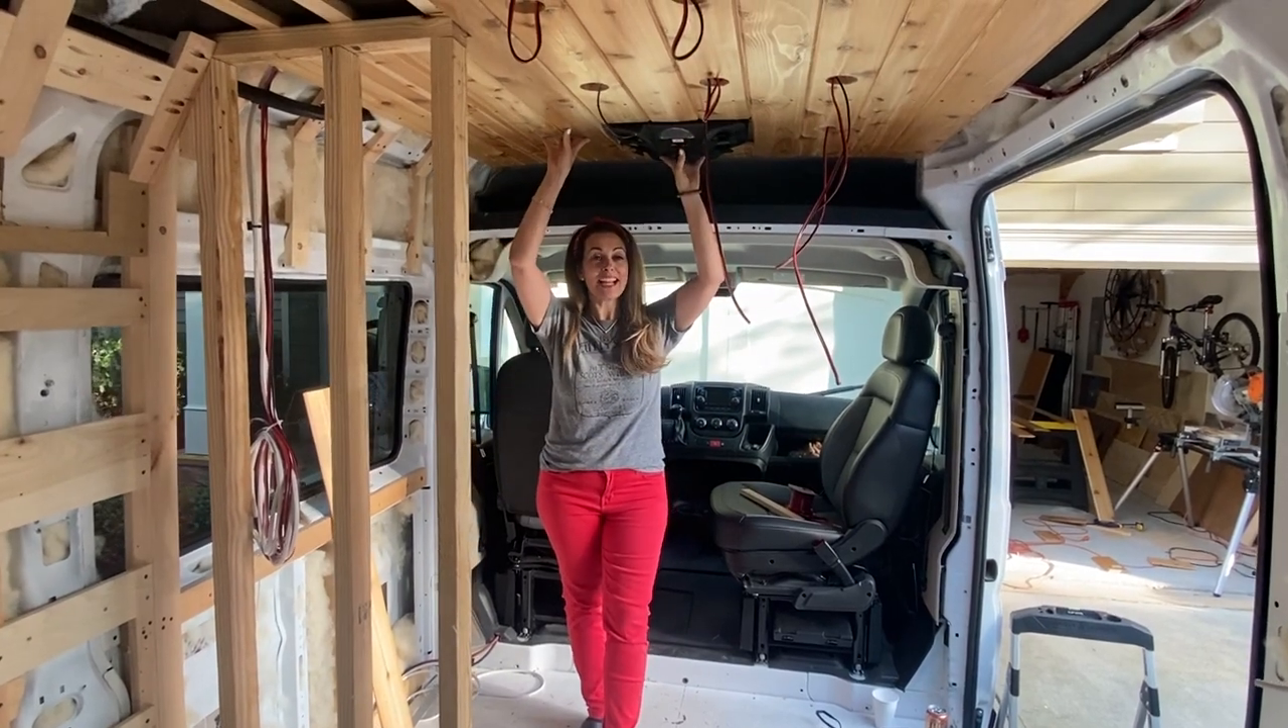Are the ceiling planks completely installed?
Yes.